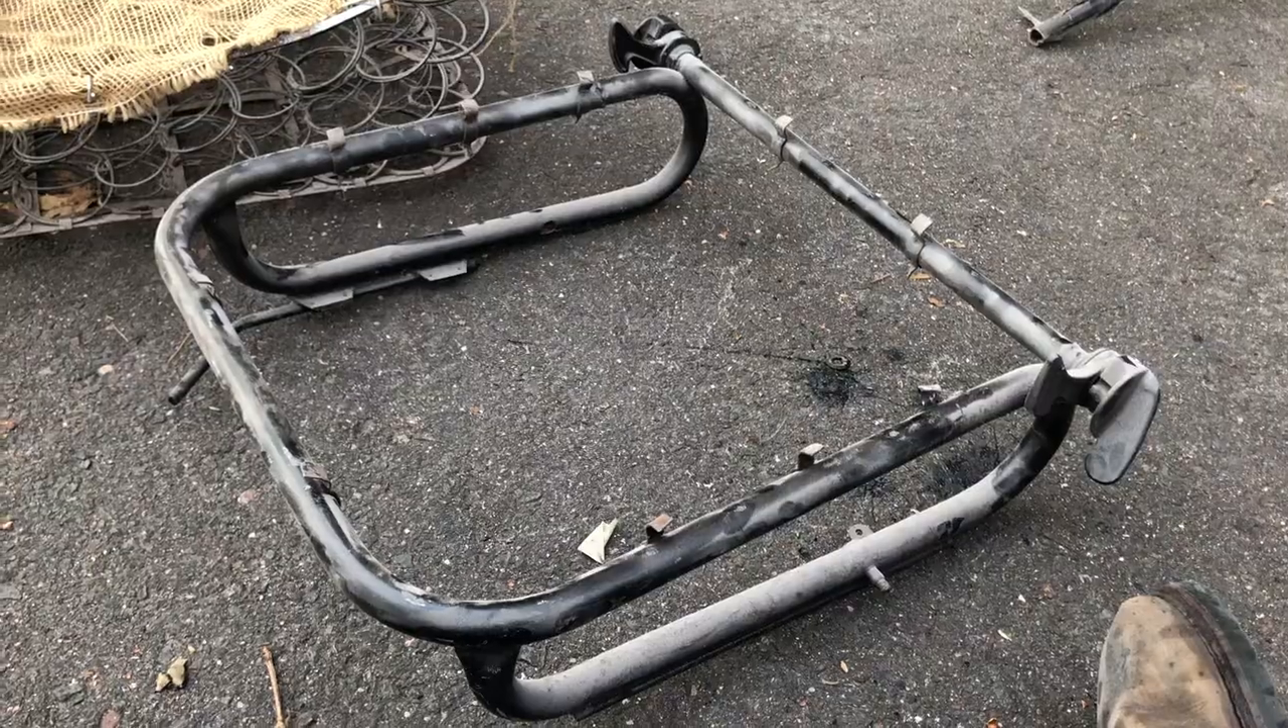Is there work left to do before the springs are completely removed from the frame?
No.